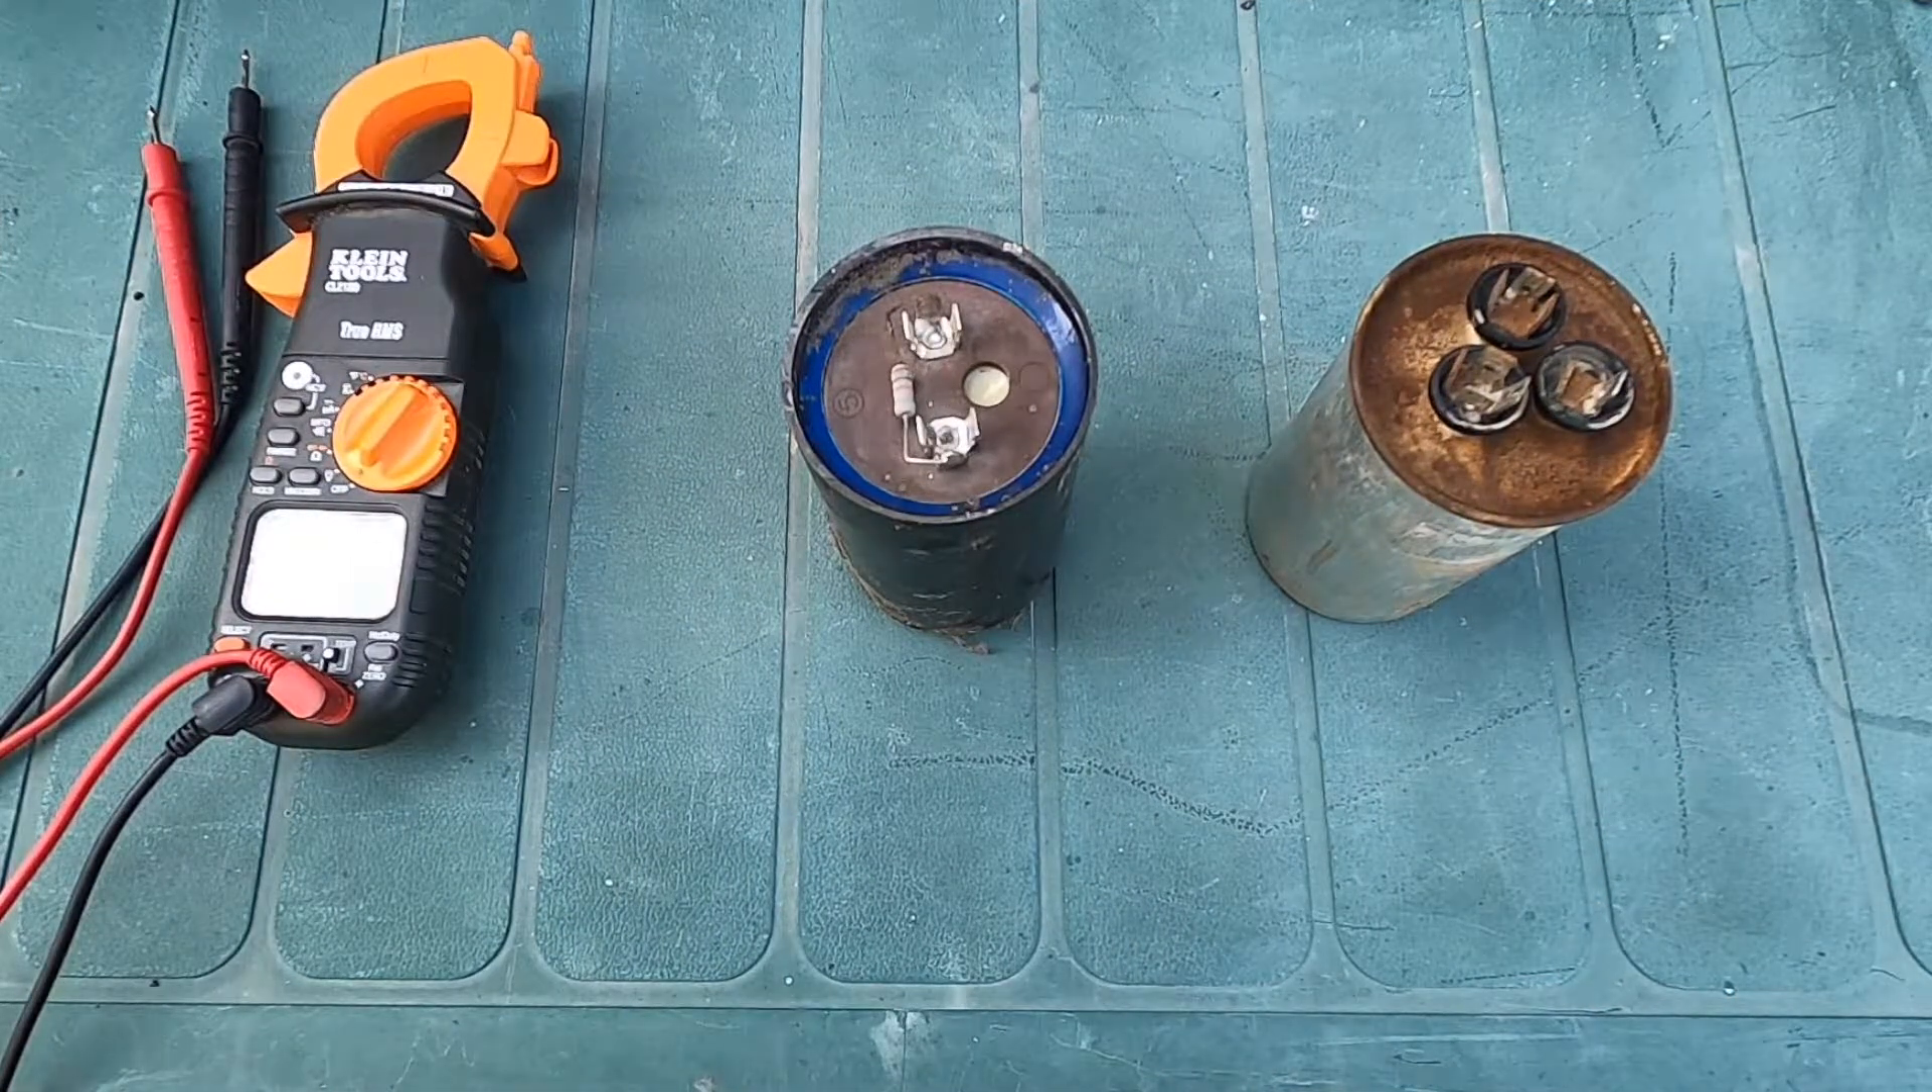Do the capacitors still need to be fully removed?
No.